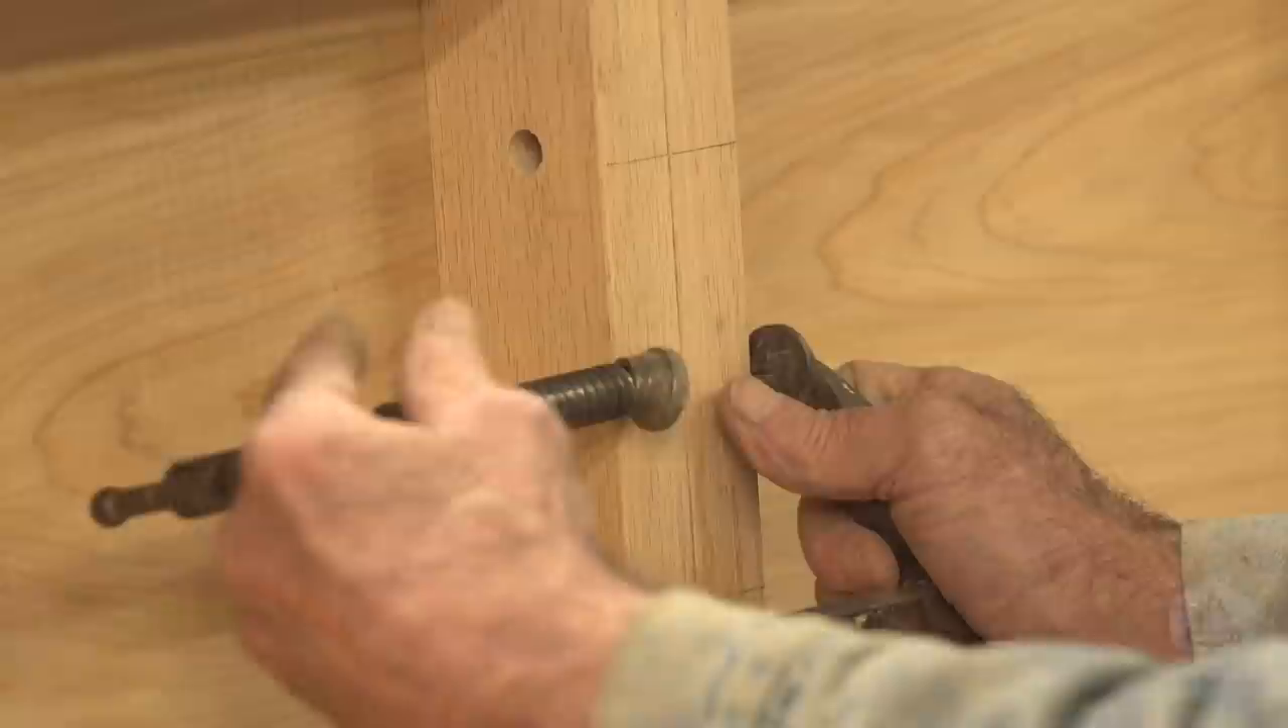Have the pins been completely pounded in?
No.